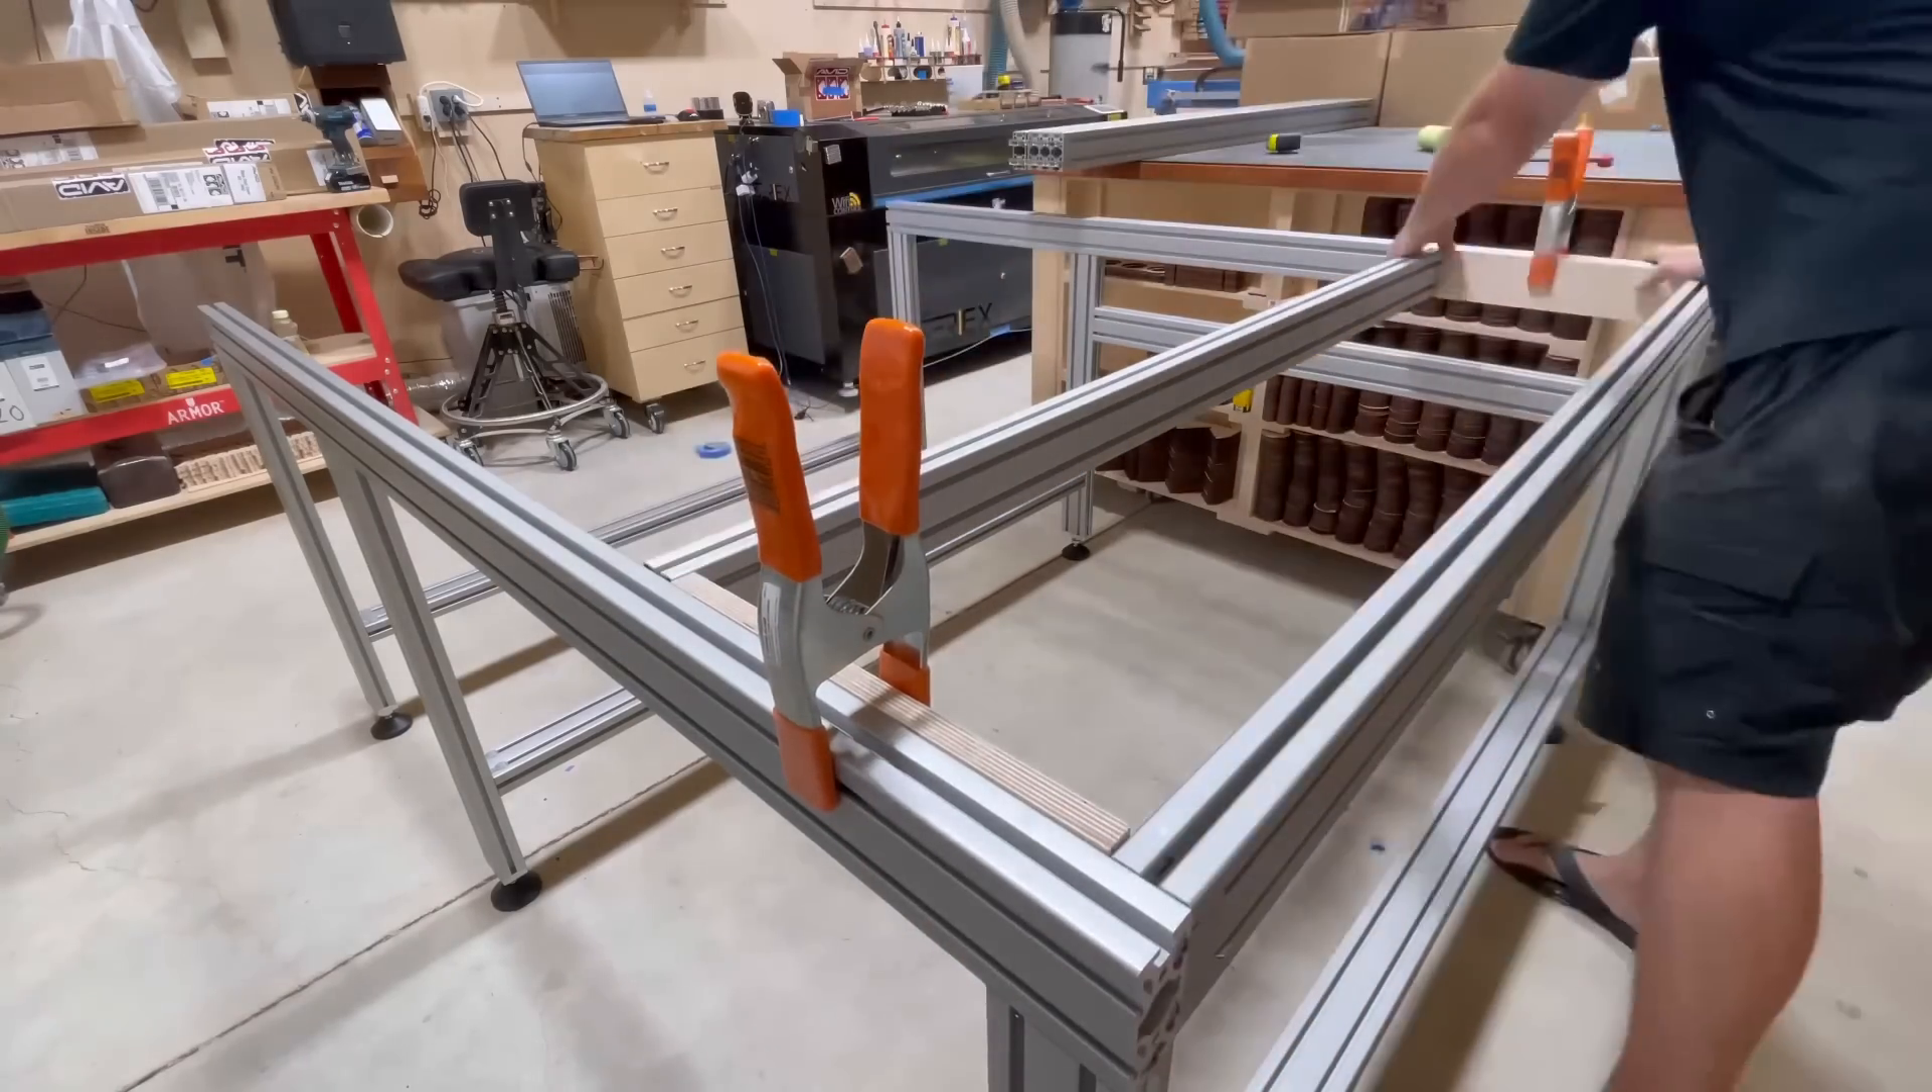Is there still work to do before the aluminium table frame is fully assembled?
Yes.